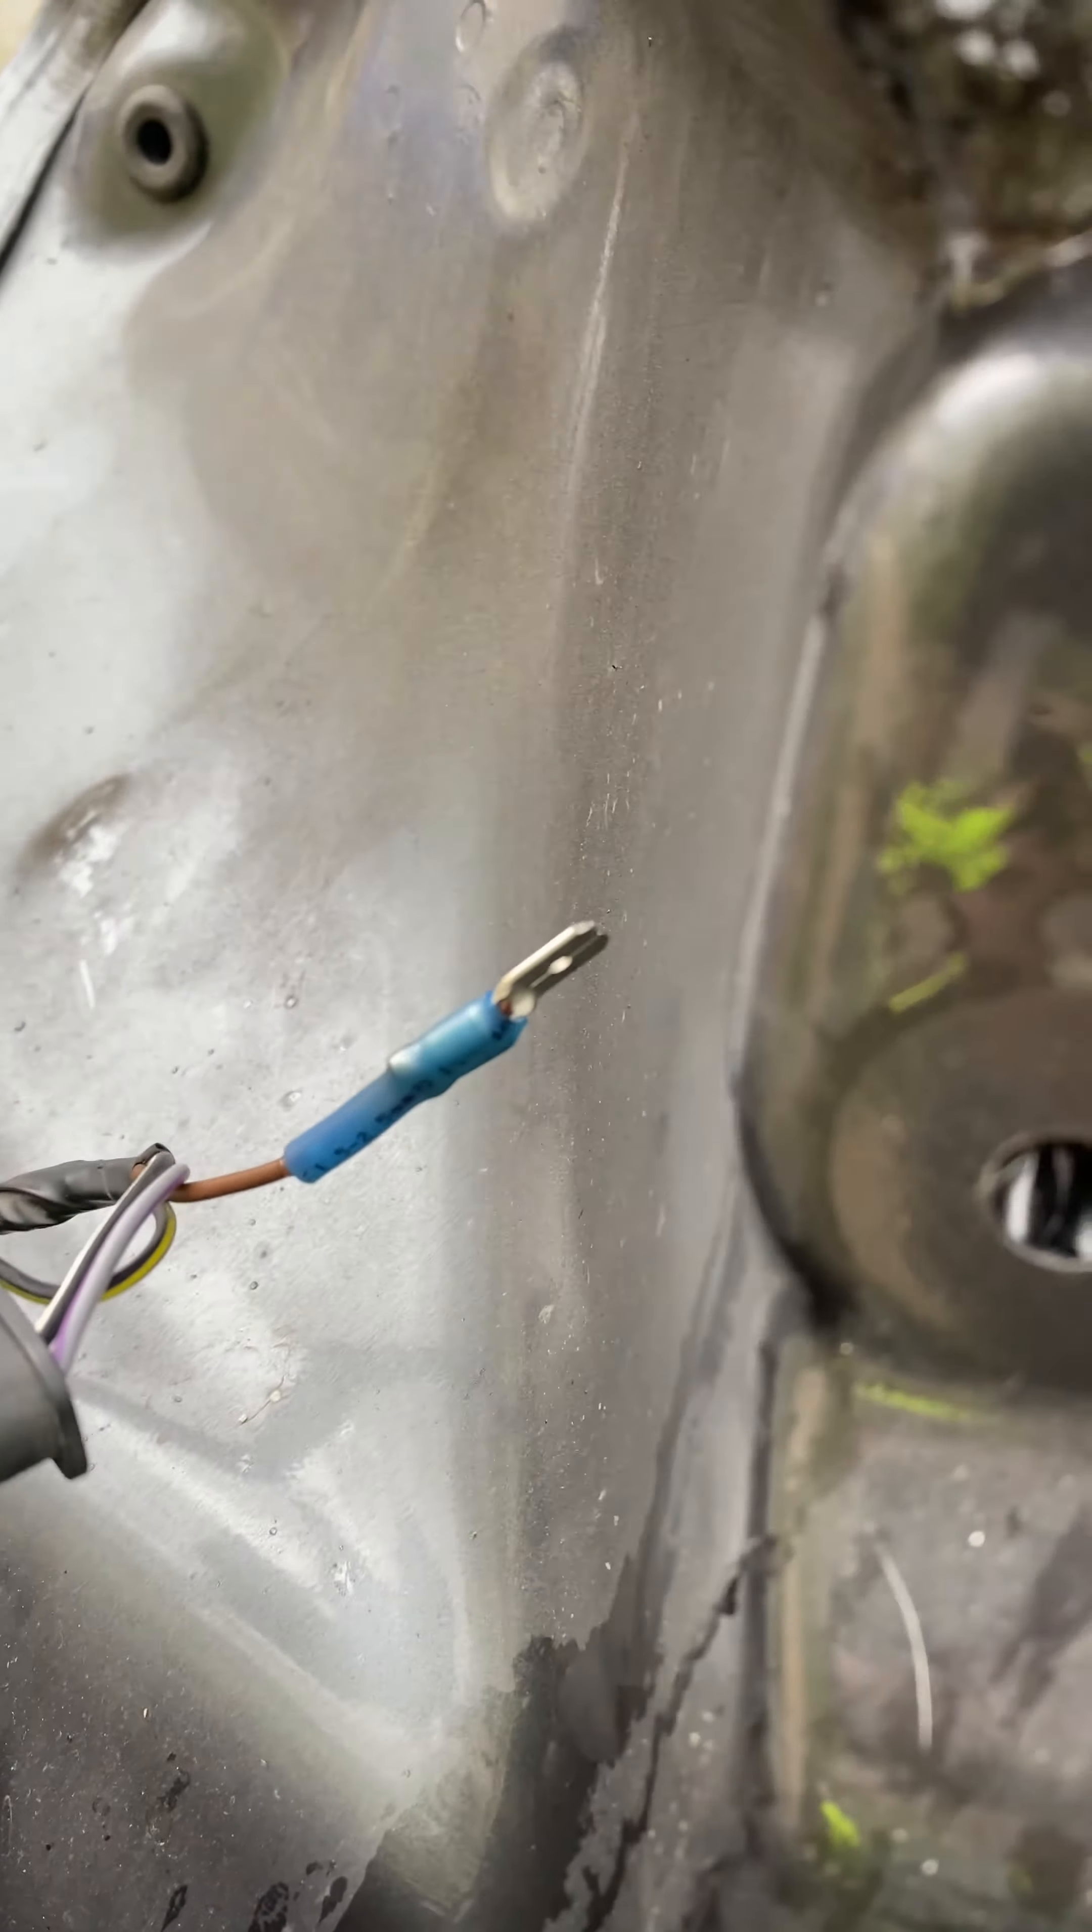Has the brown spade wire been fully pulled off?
Yes.